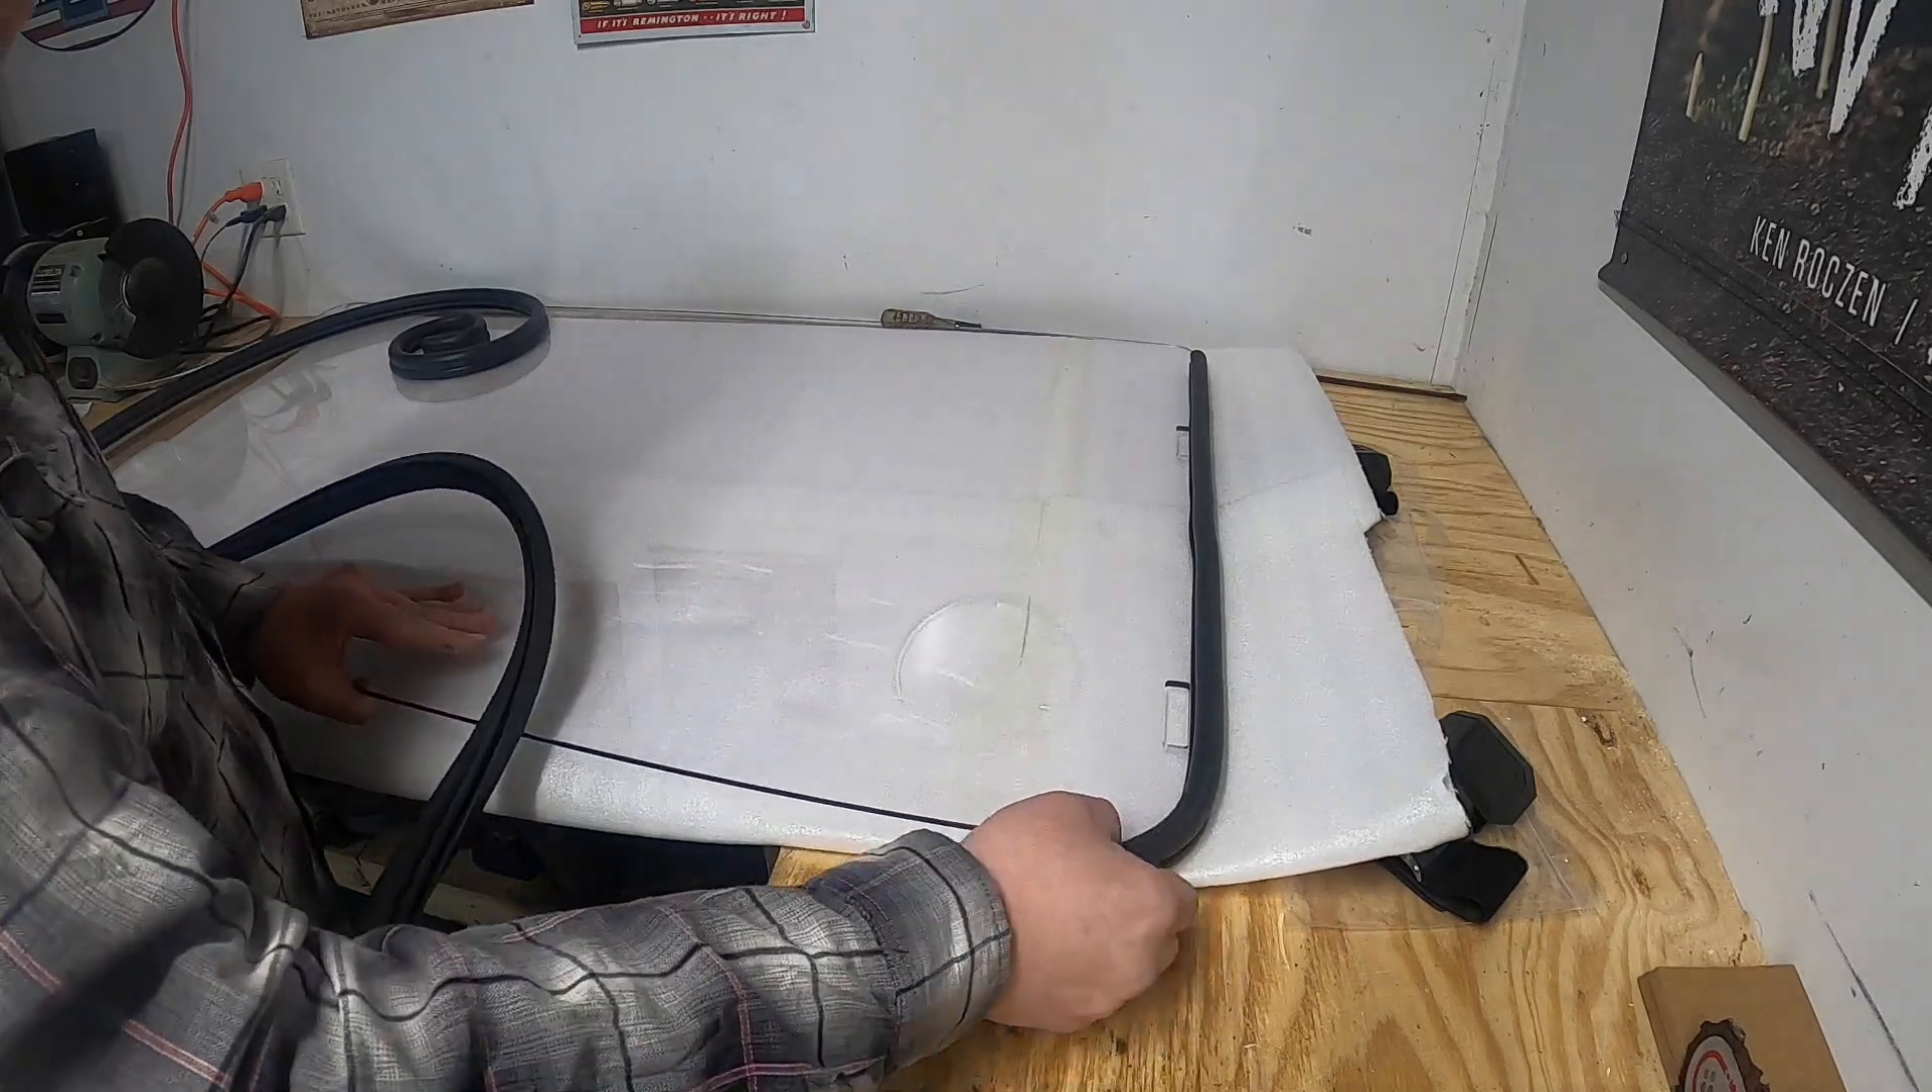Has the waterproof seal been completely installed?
No.